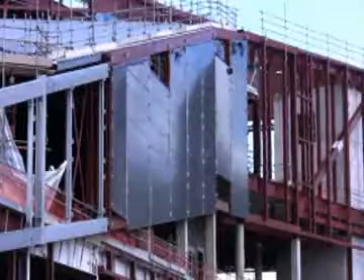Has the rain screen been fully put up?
No.